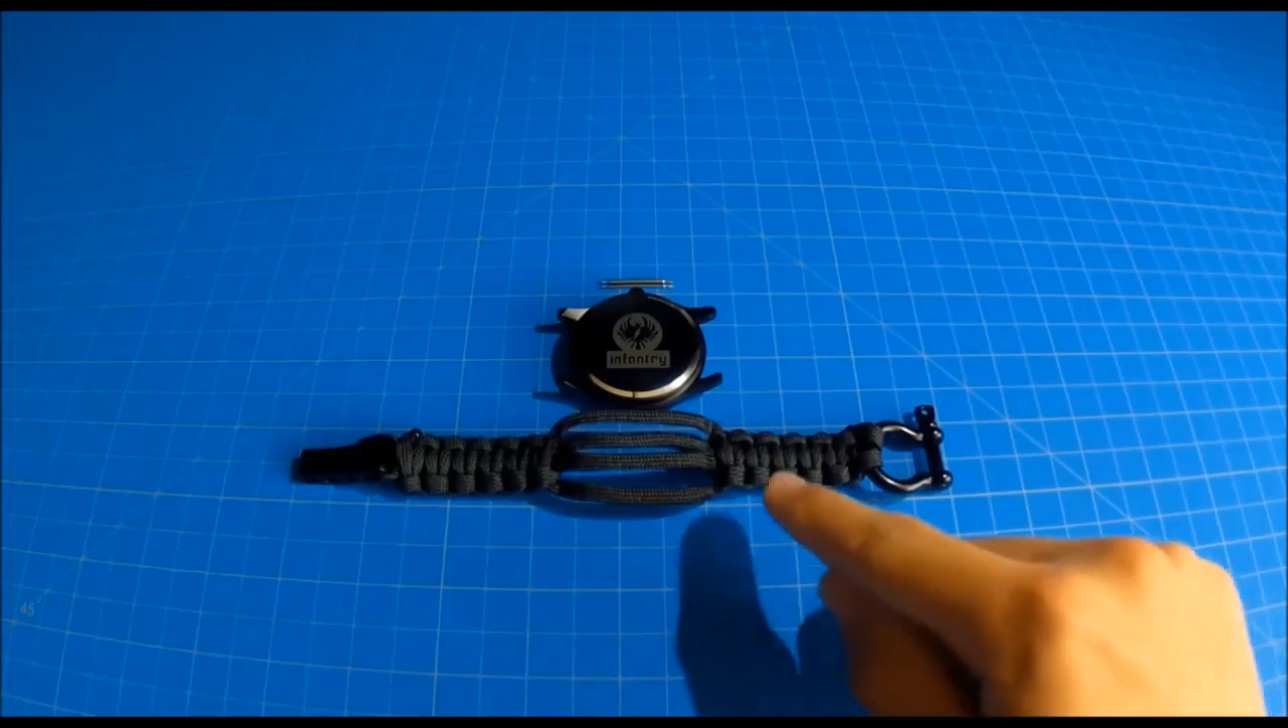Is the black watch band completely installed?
No.